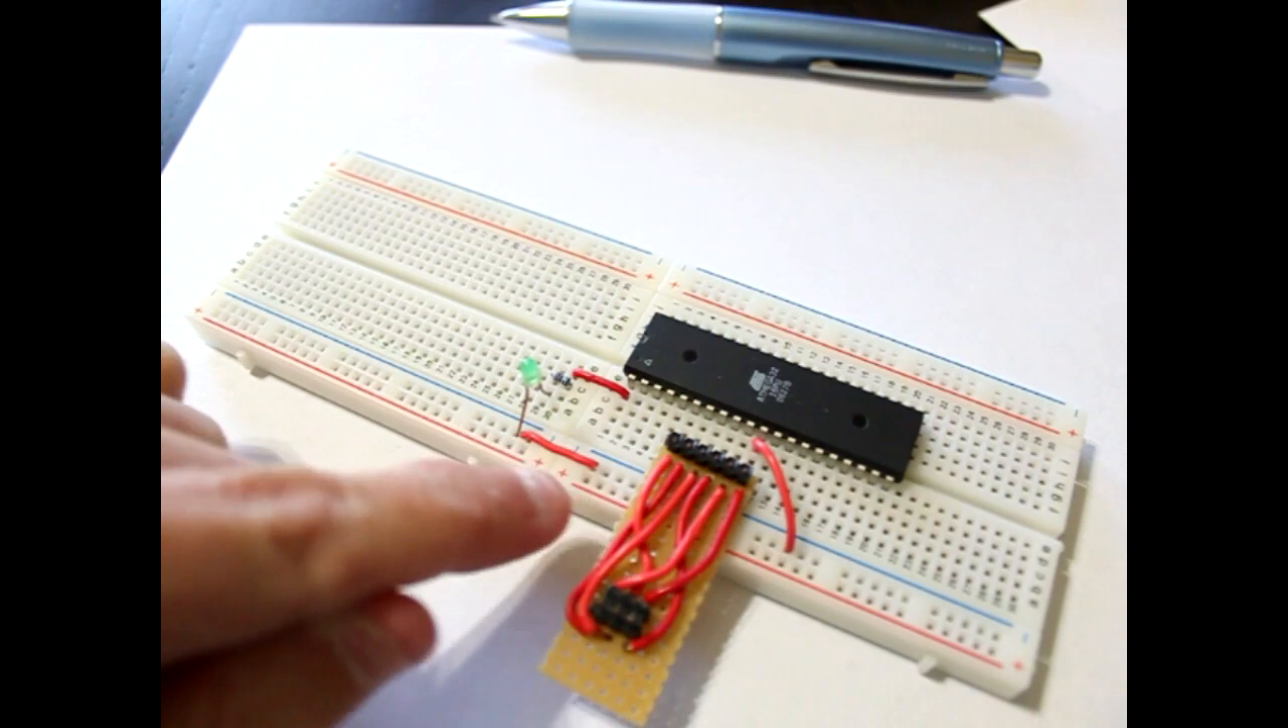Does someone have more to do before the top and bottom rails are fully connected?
Yes.